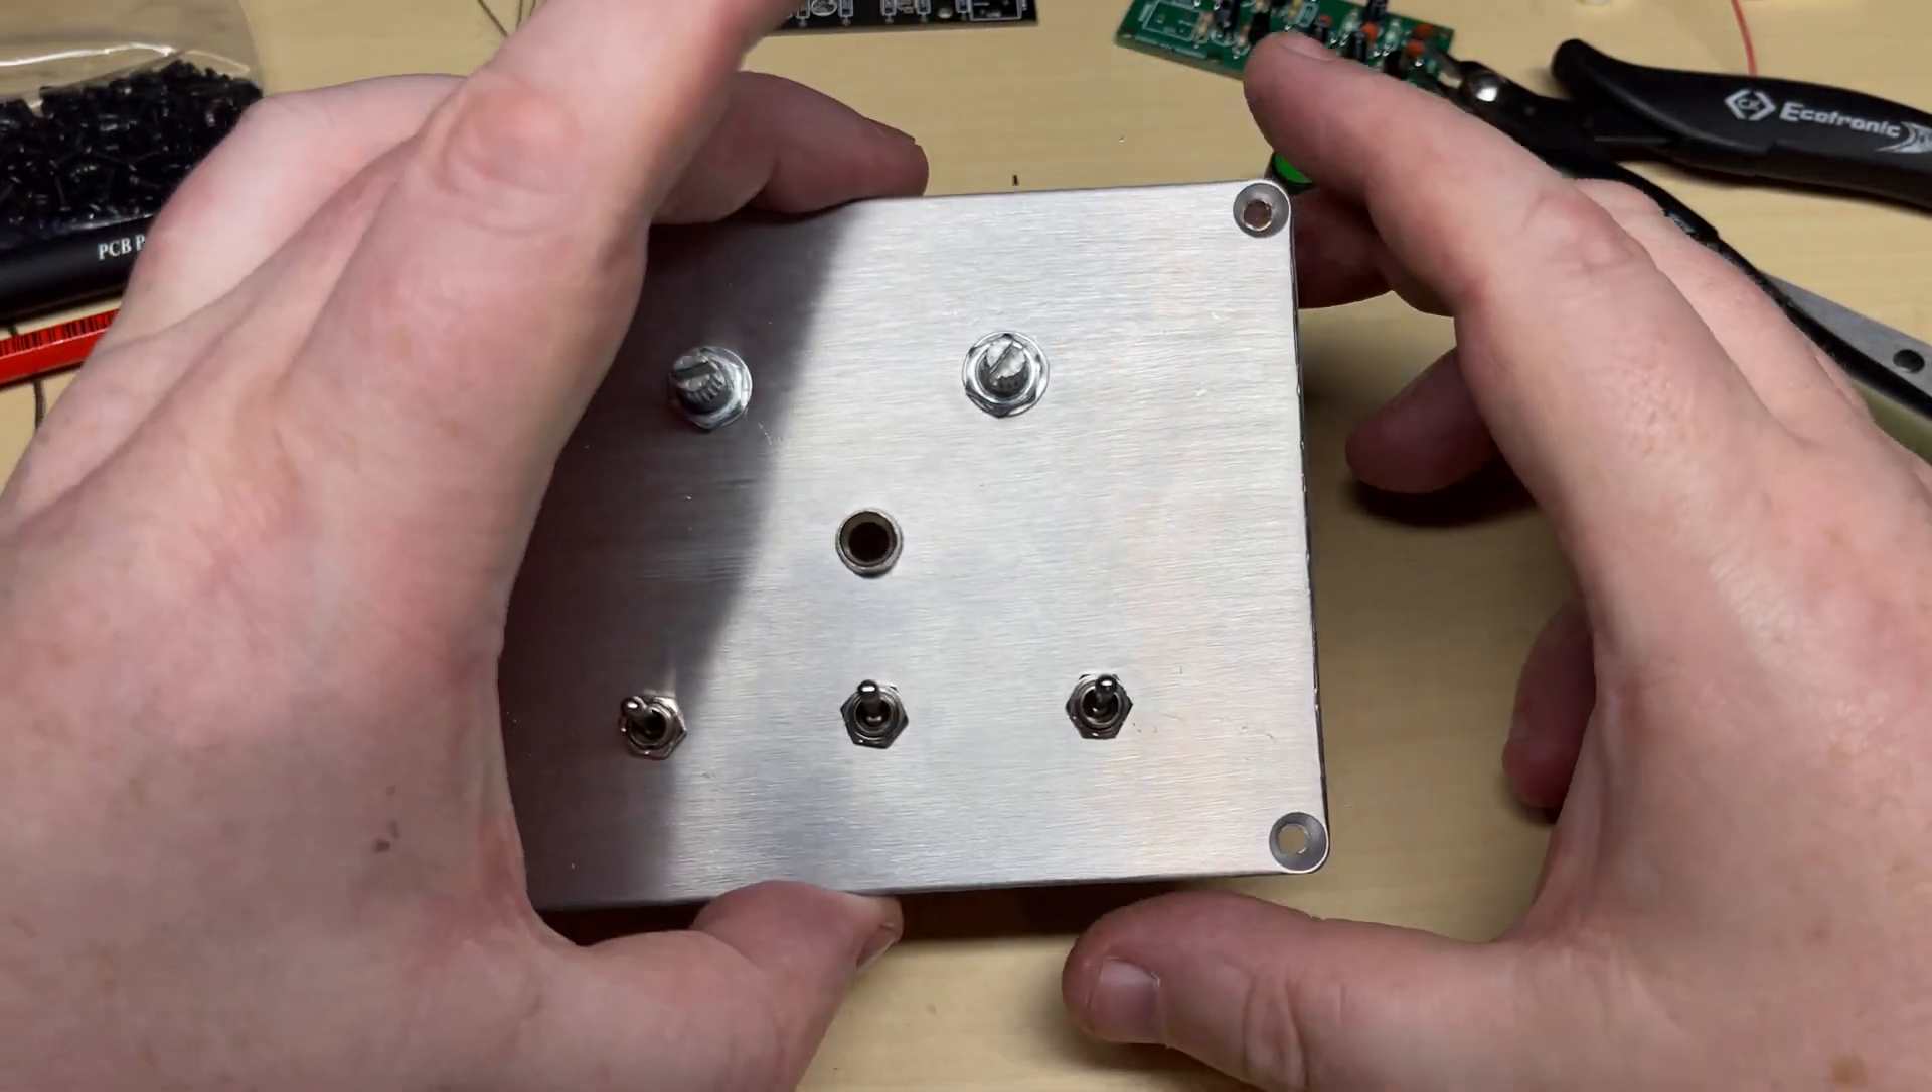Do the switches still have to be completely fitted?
No.